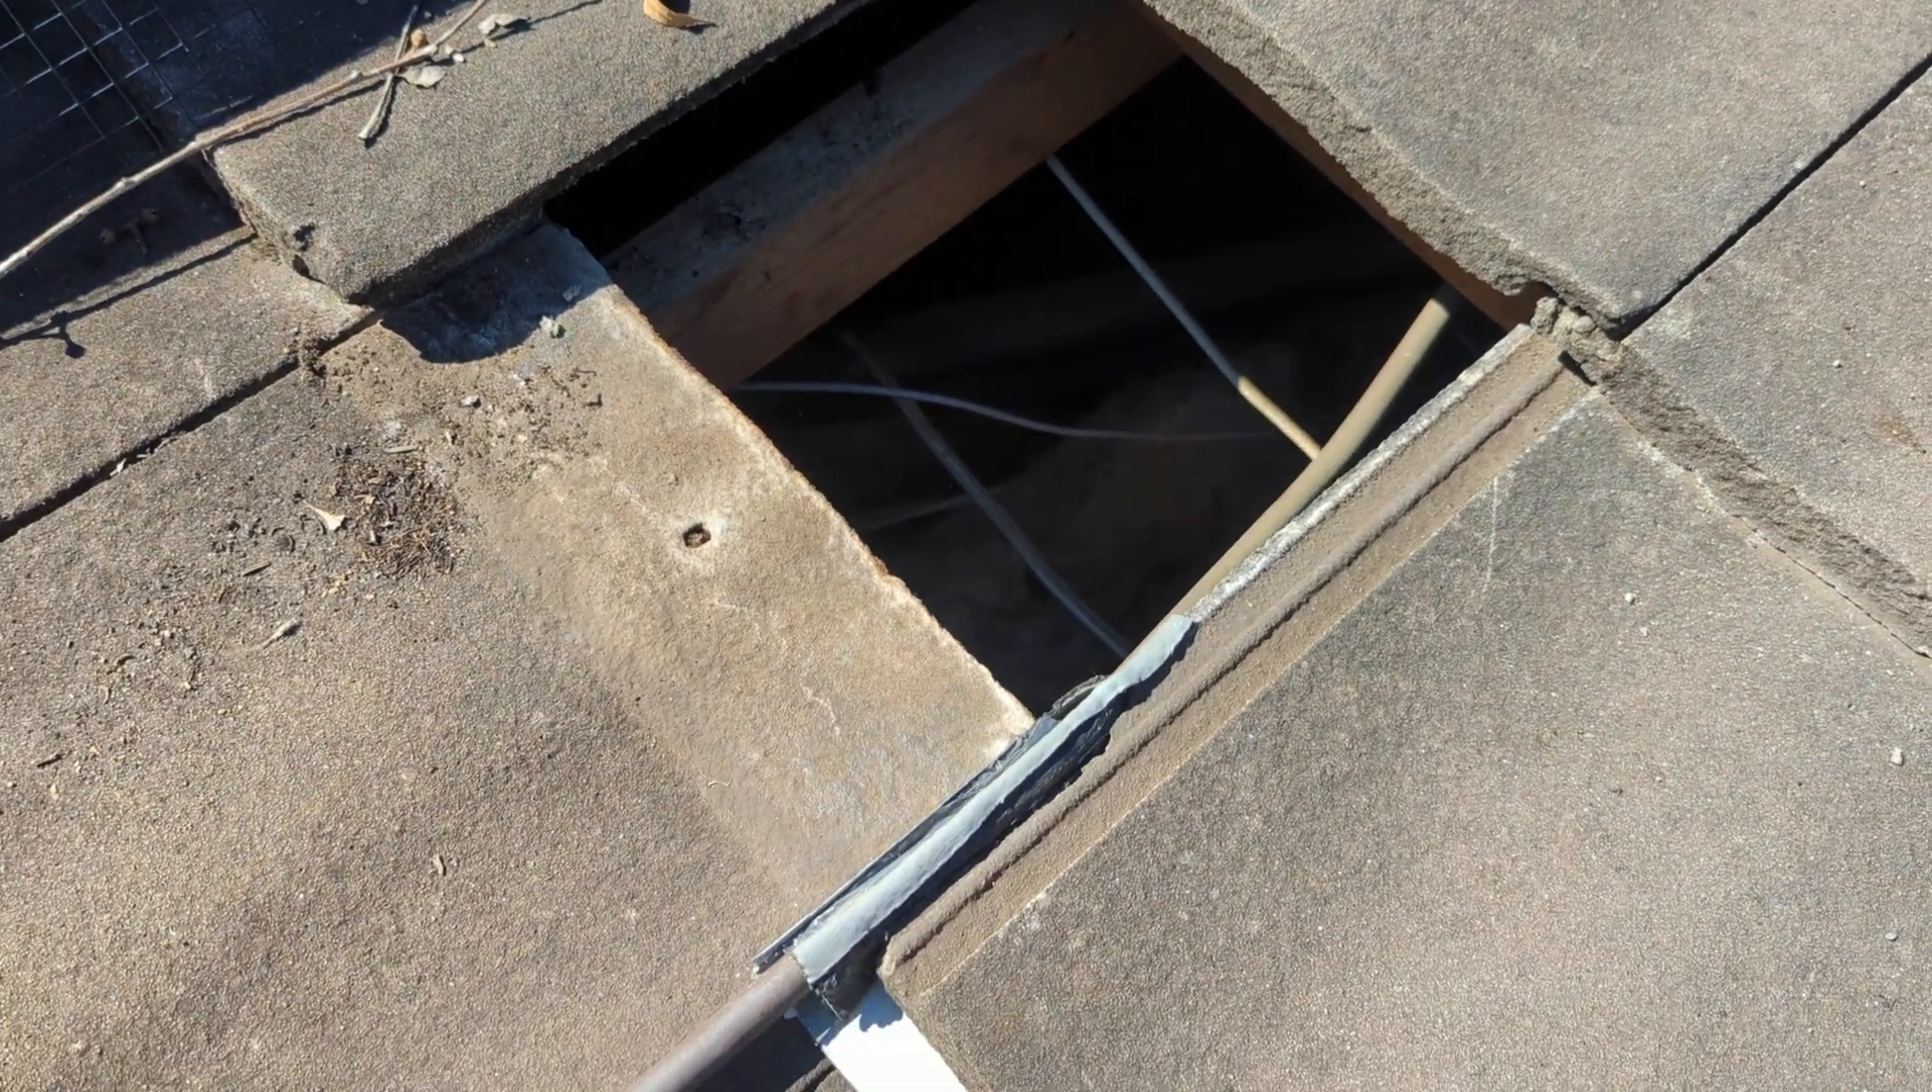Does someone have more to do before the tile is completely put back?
Yes.